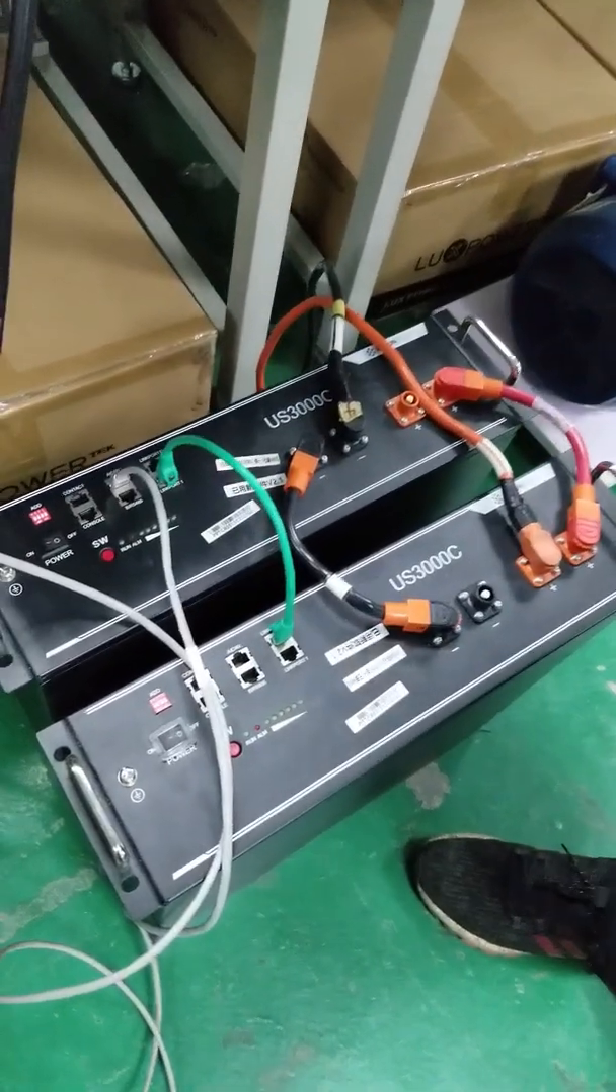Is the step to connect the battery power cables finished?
Yes.